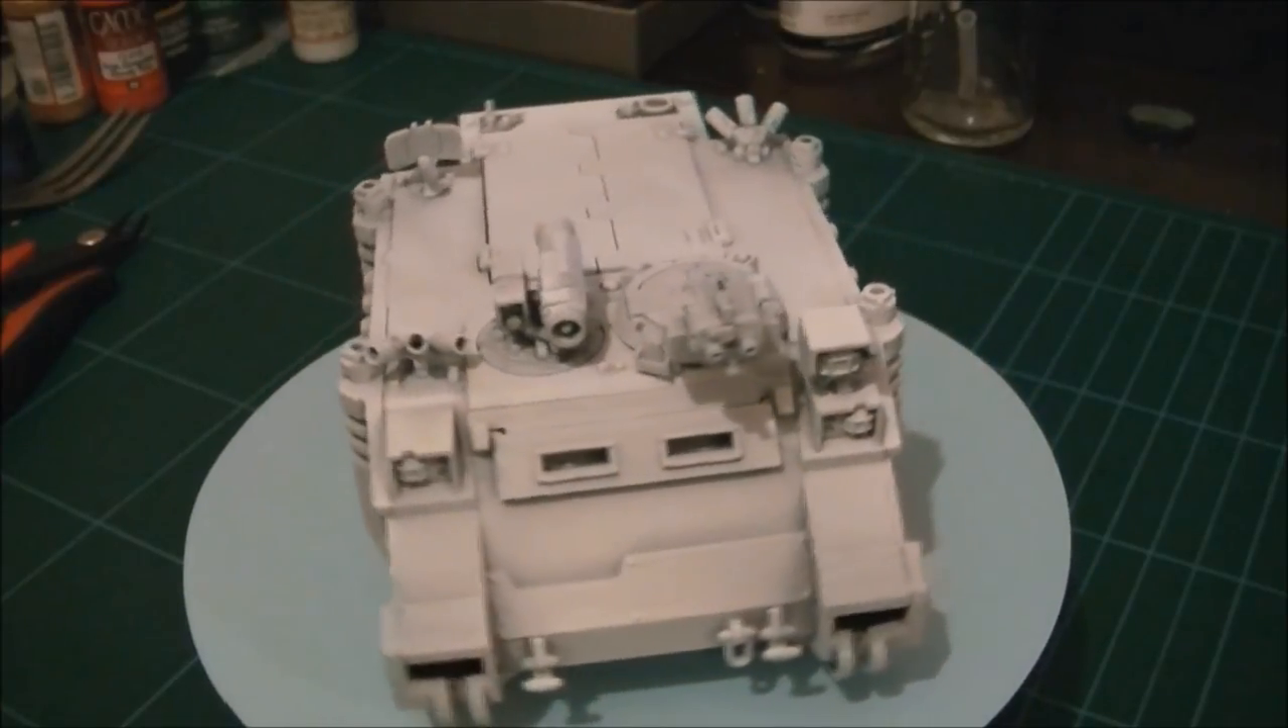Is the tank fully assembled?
Yes.